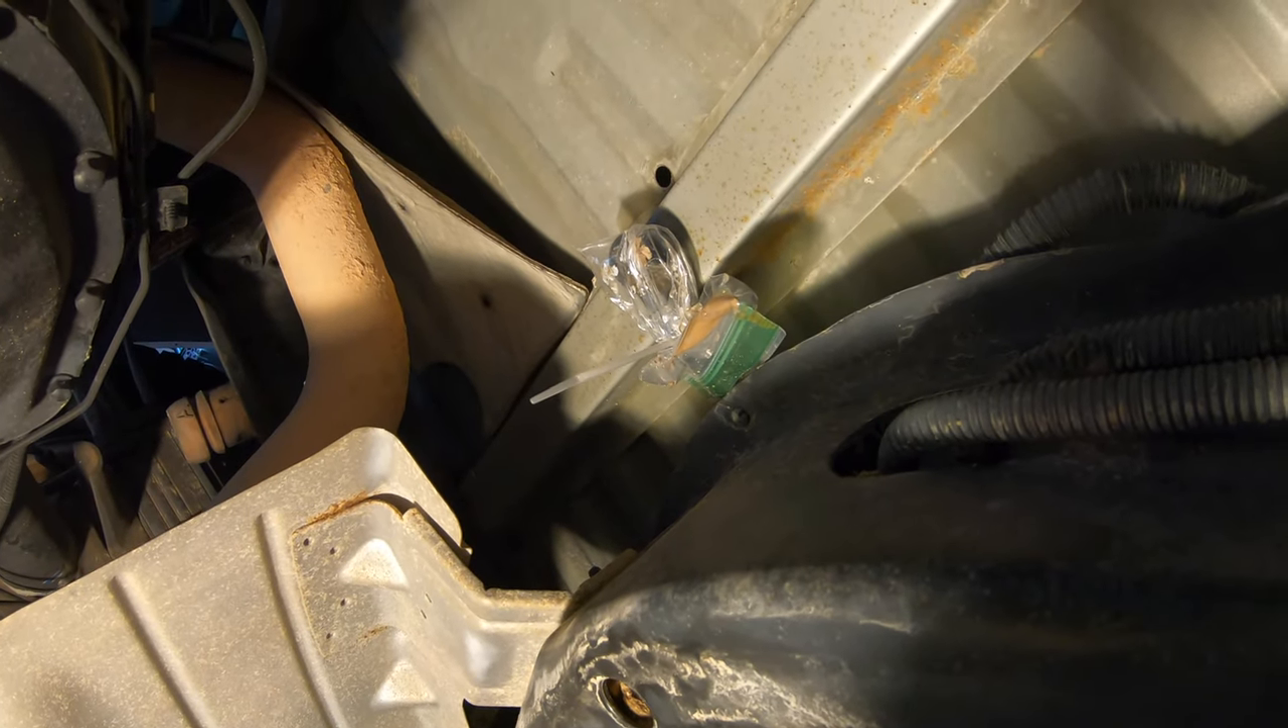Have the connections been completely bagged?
Yes.